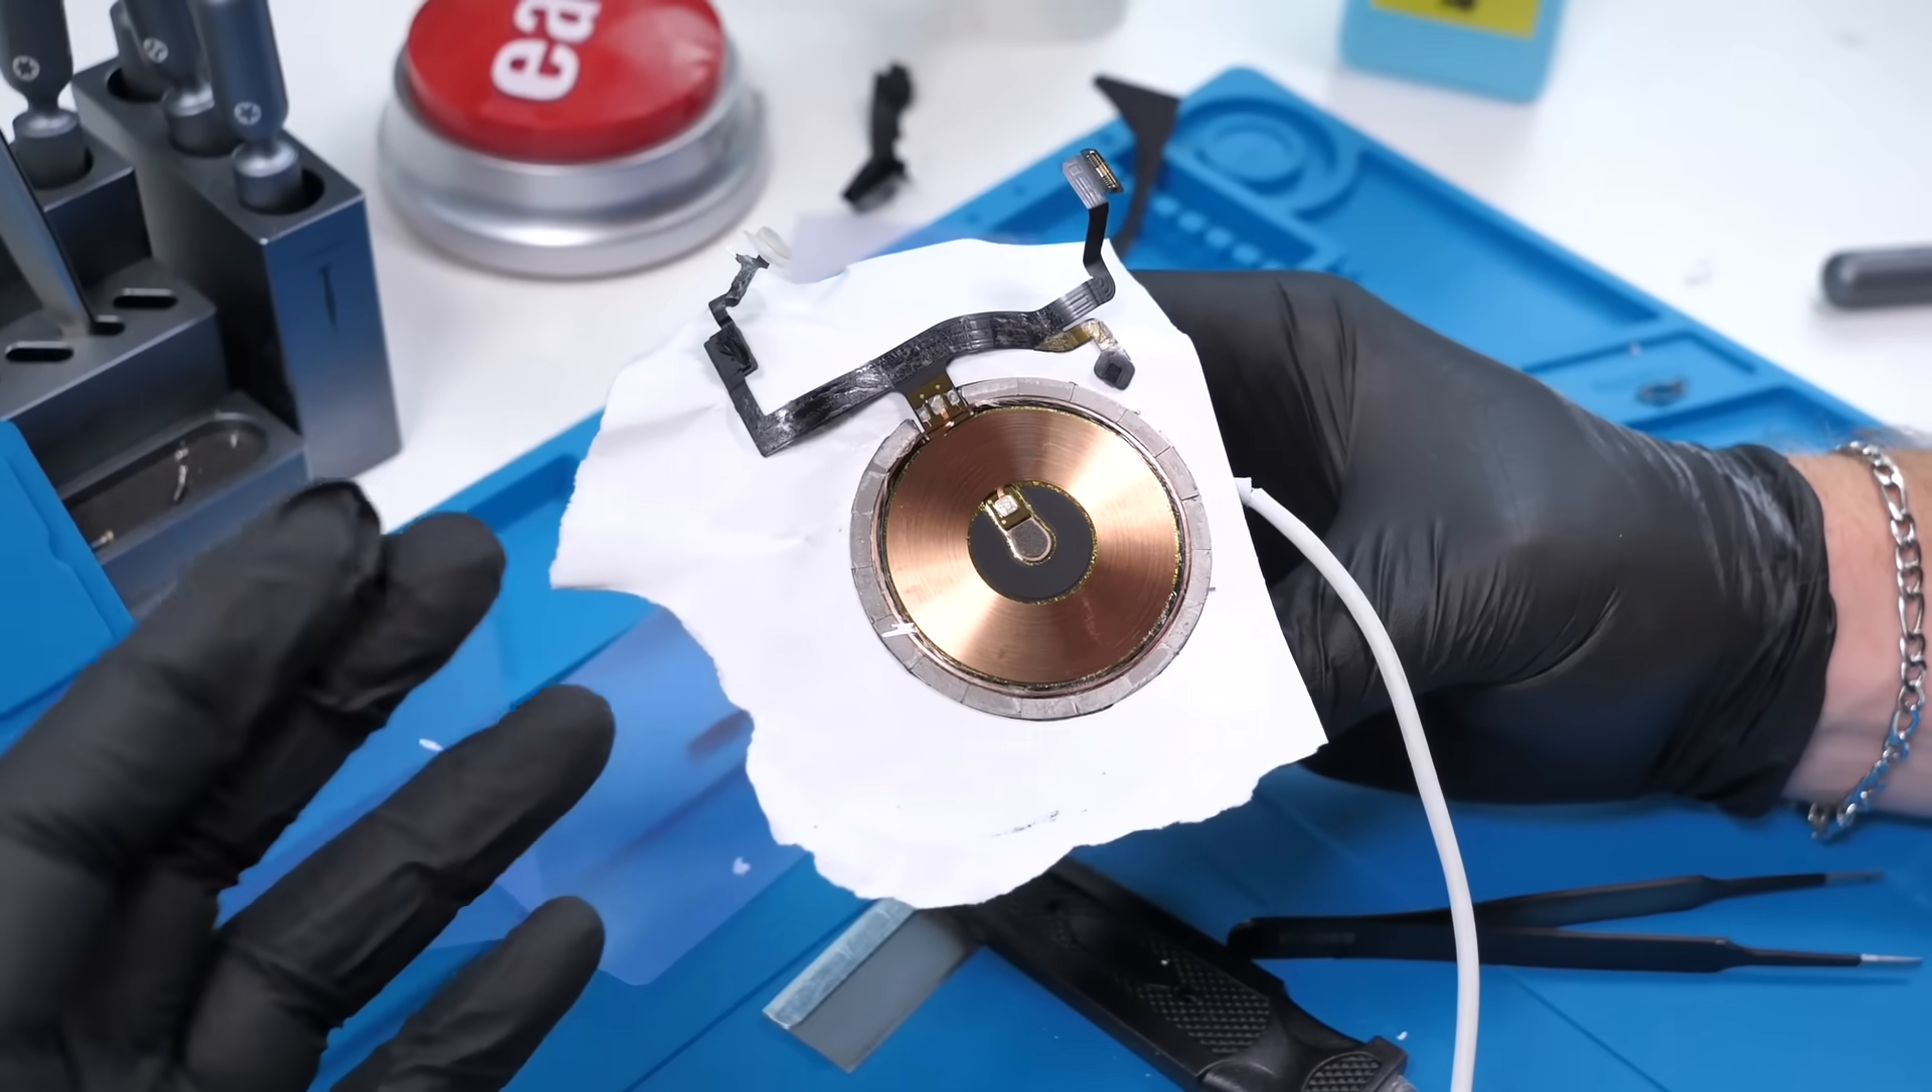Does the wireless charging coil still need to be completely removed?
No.